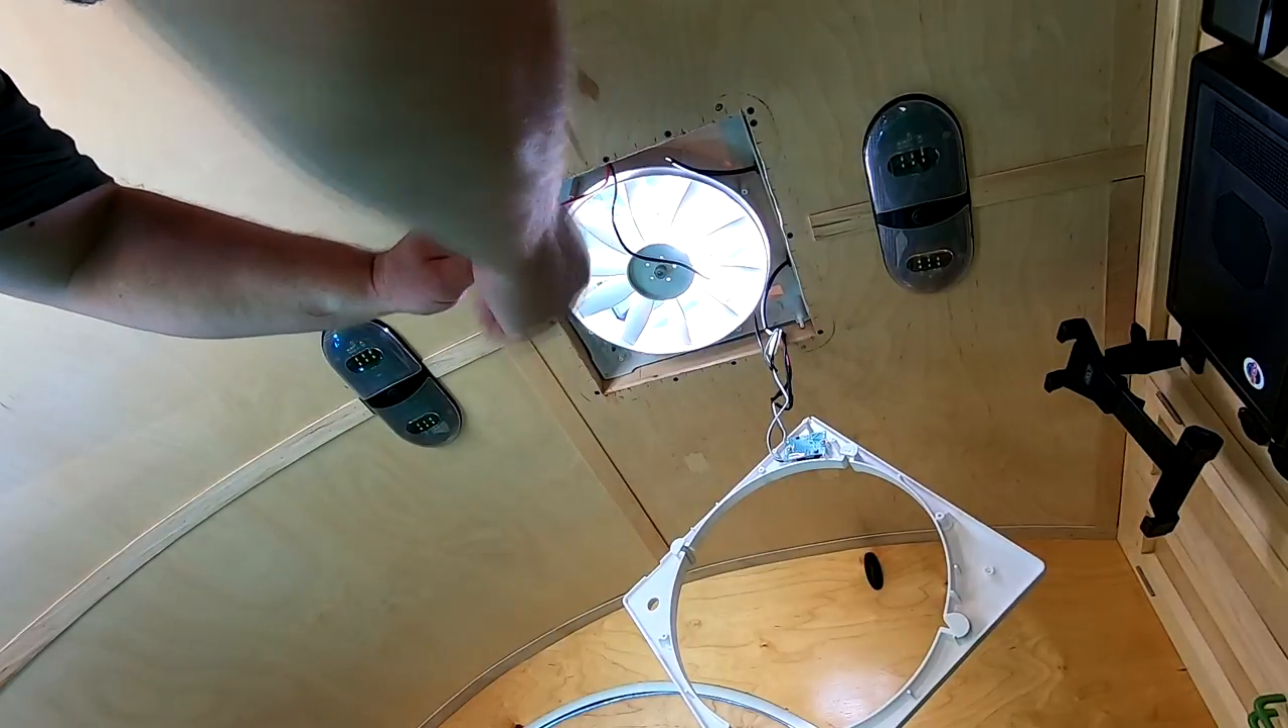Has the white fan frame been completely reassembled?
No.